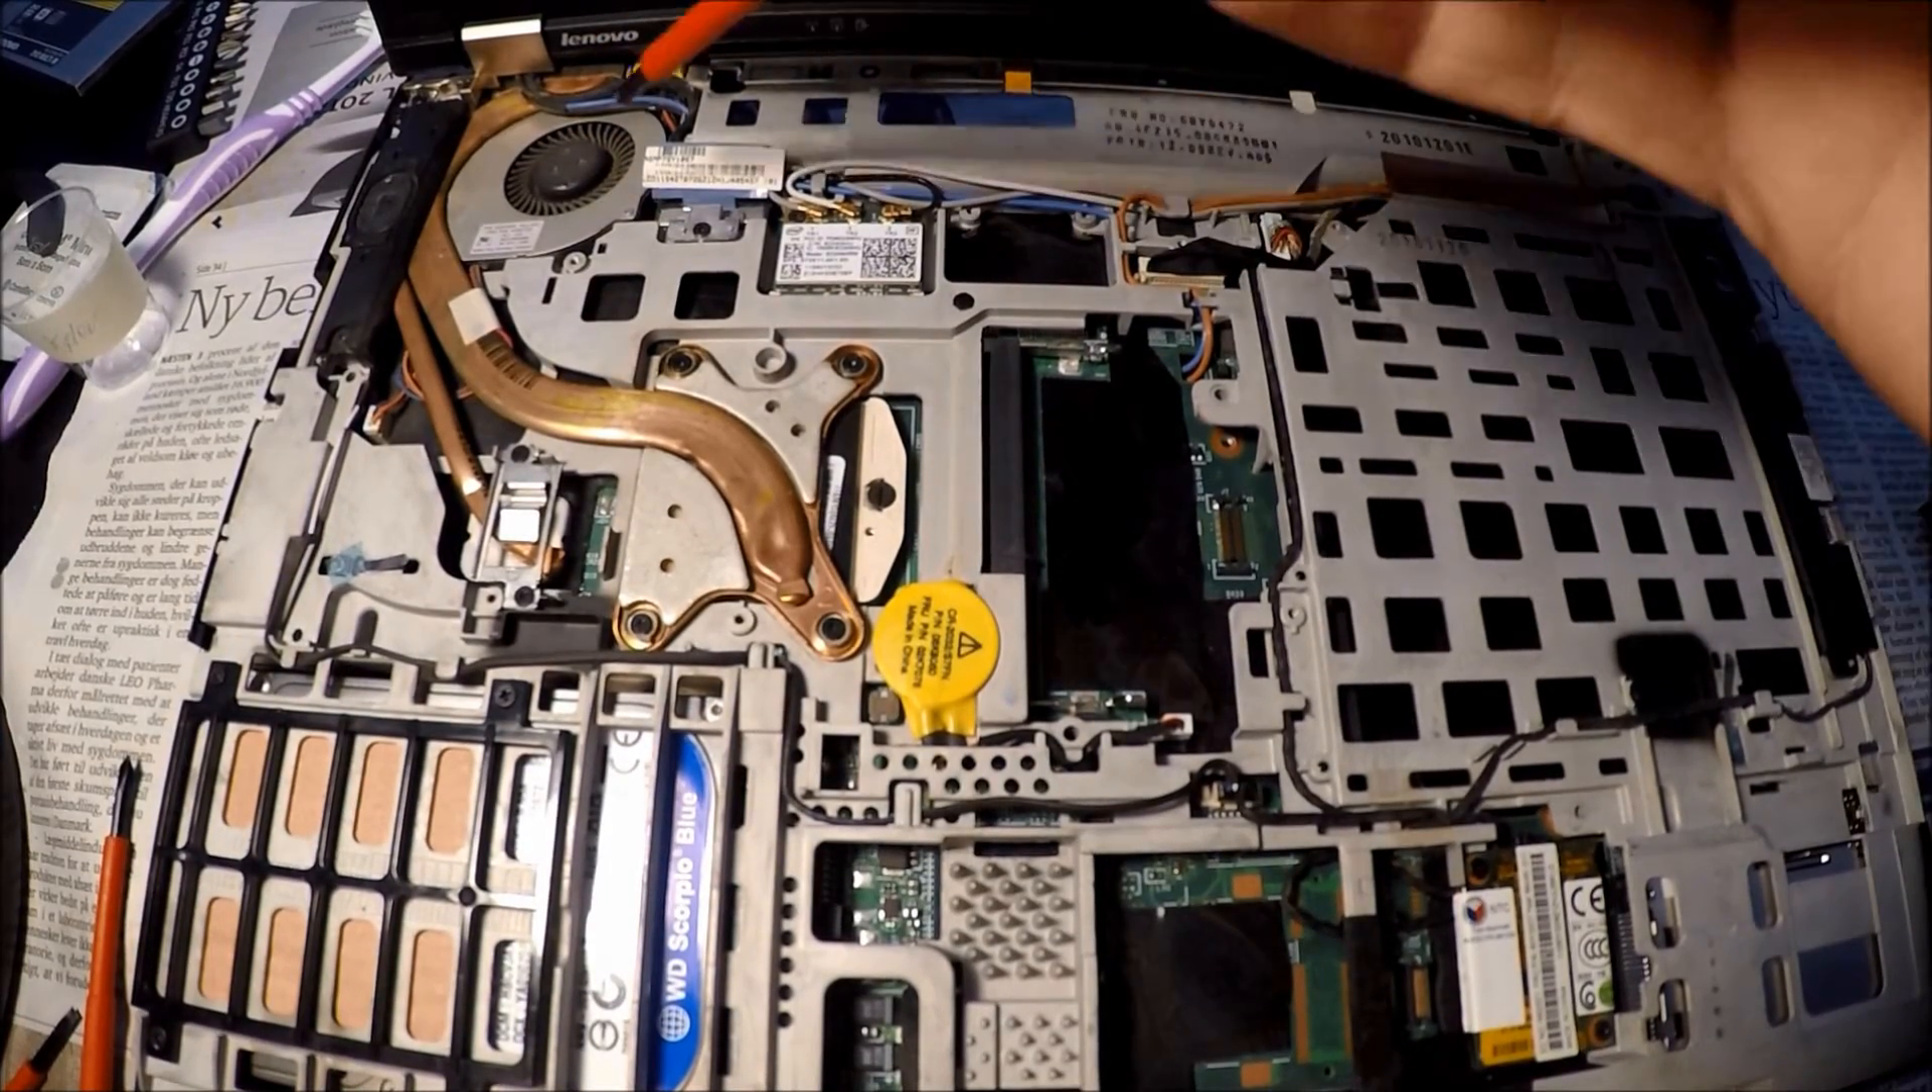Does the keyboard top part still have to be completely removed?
No.